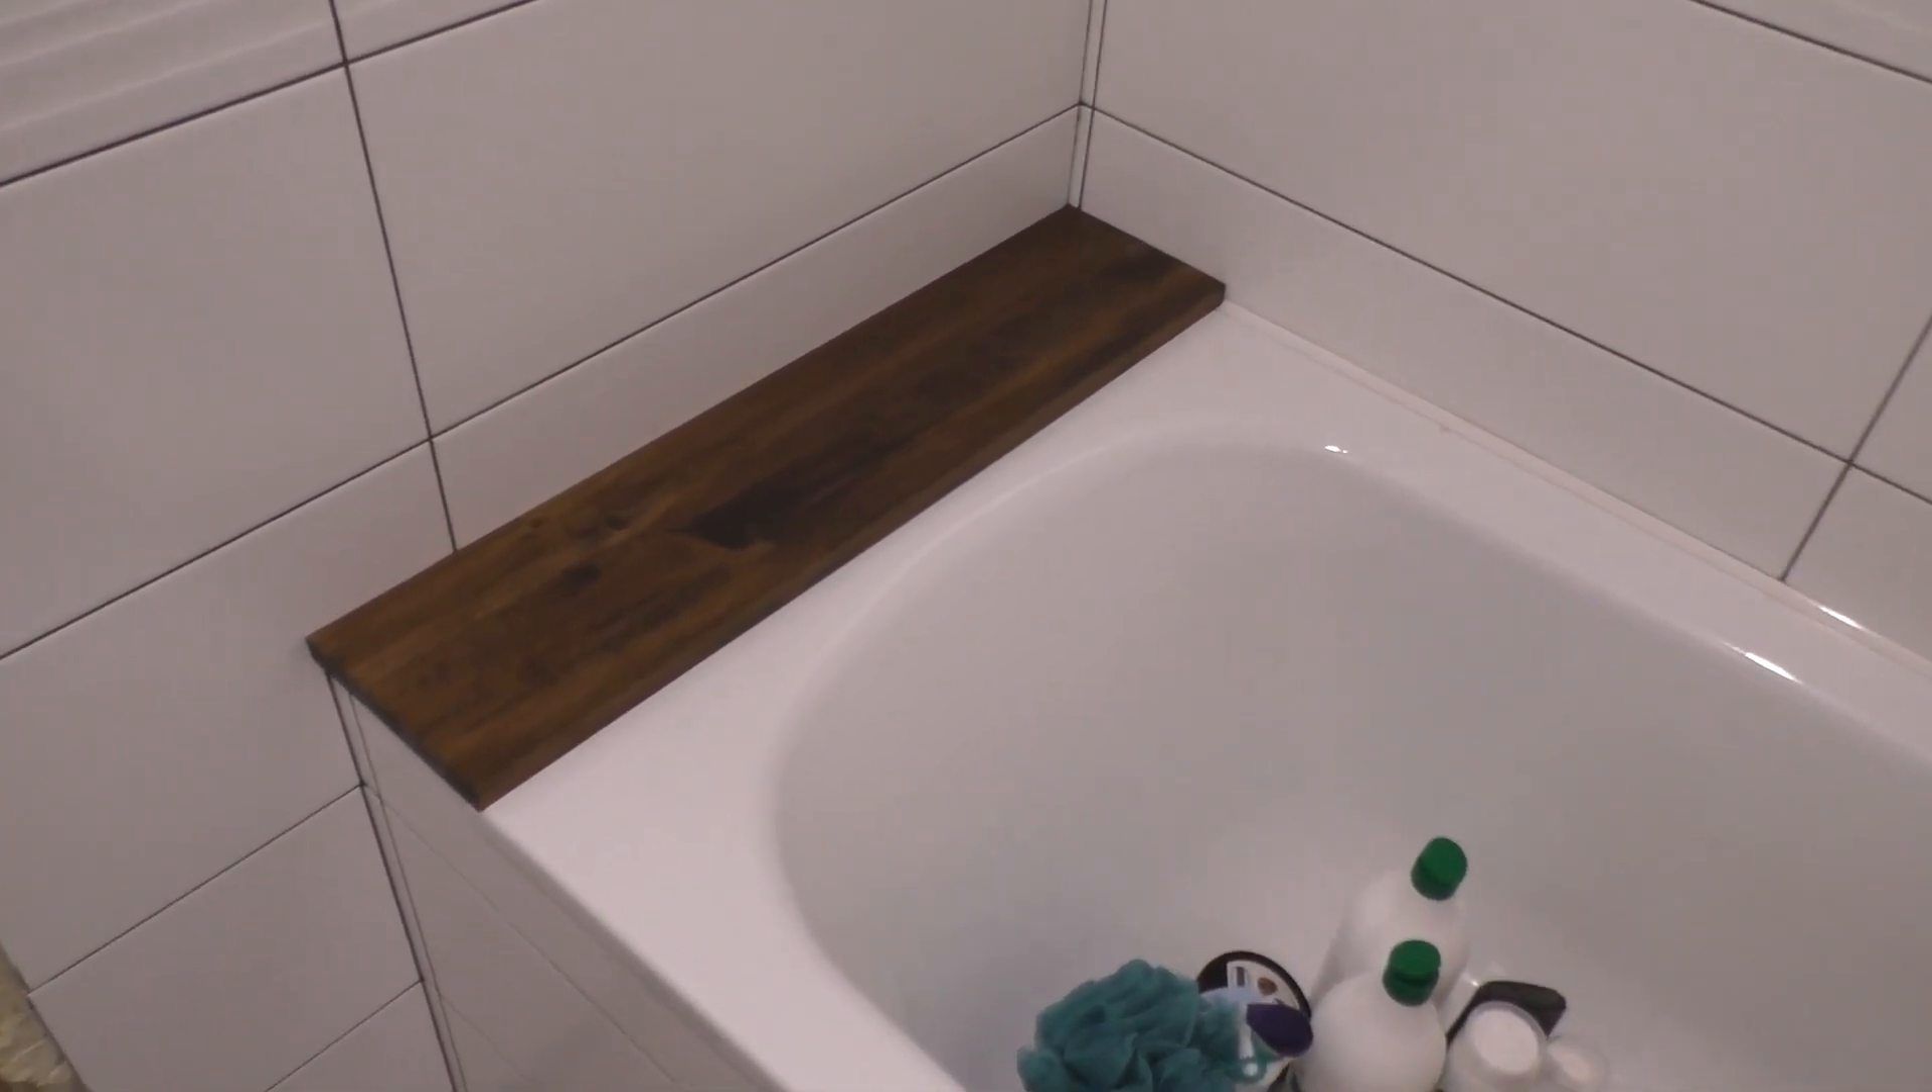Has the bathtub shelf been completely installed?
Yes.